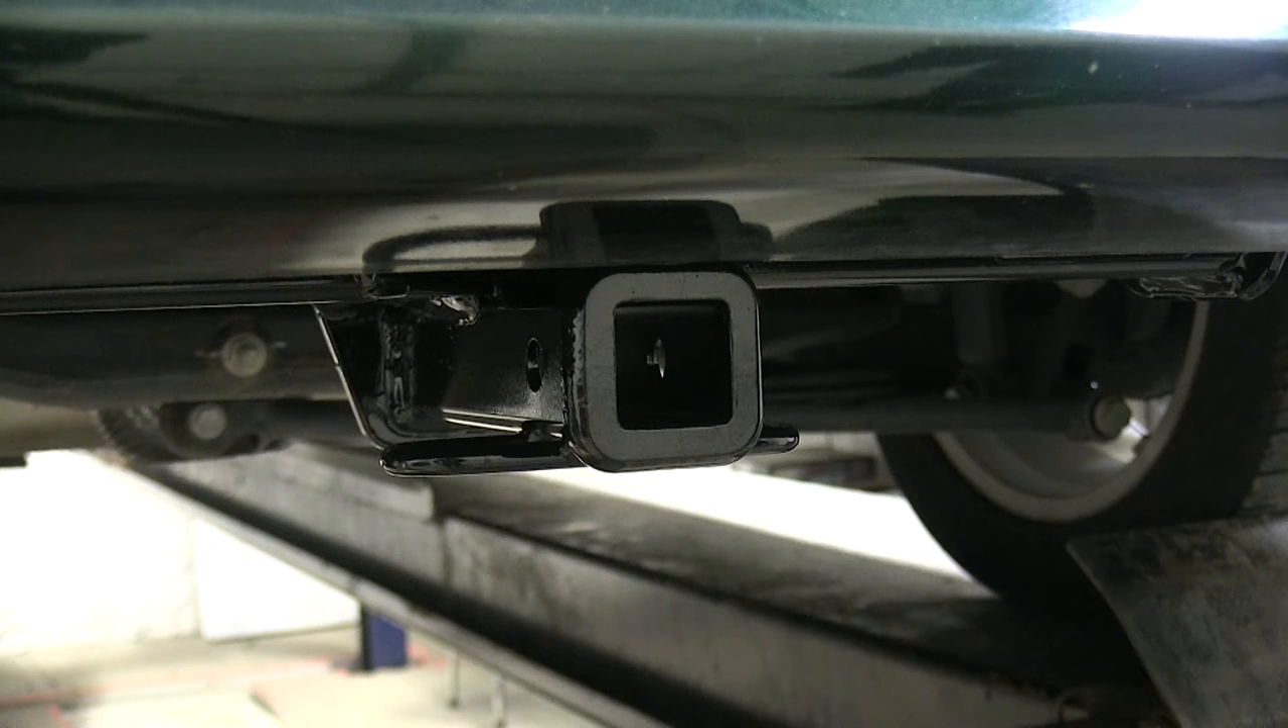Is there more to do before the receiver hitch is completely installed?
No.